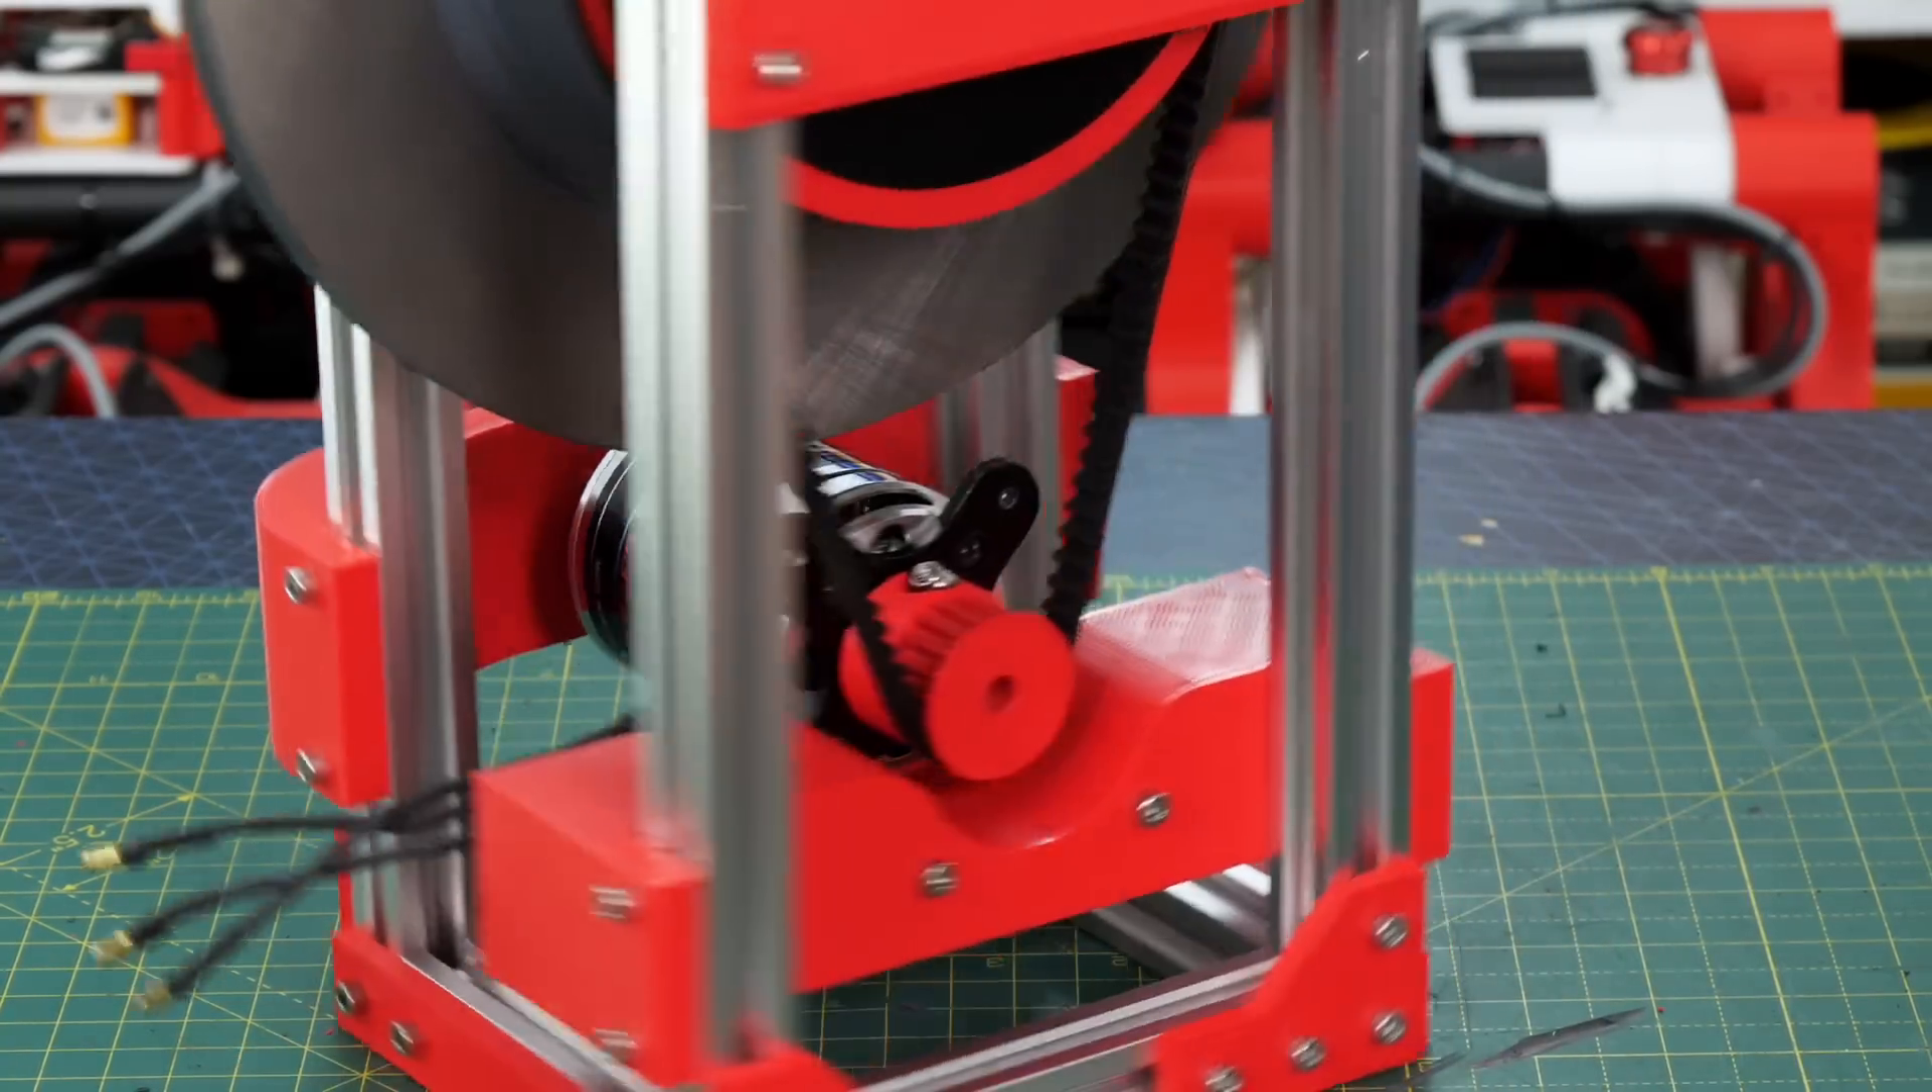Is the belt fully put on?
Yes.